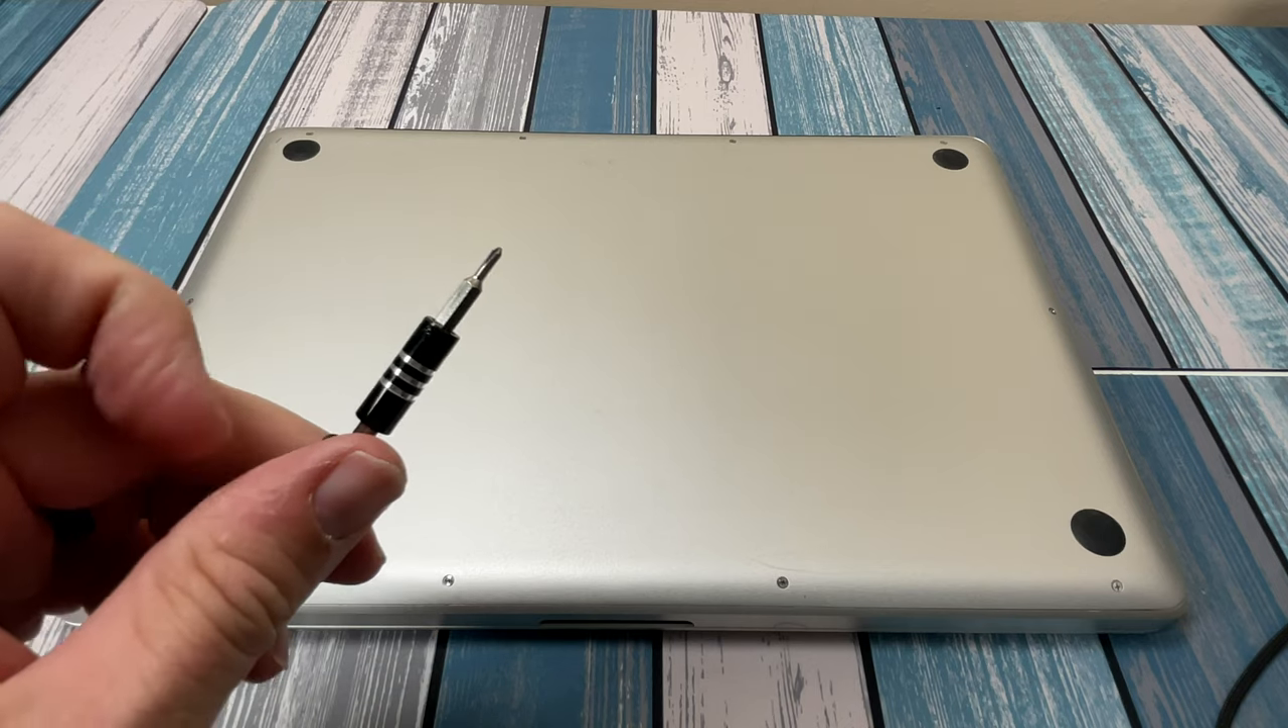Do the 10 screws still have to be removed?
Yes.